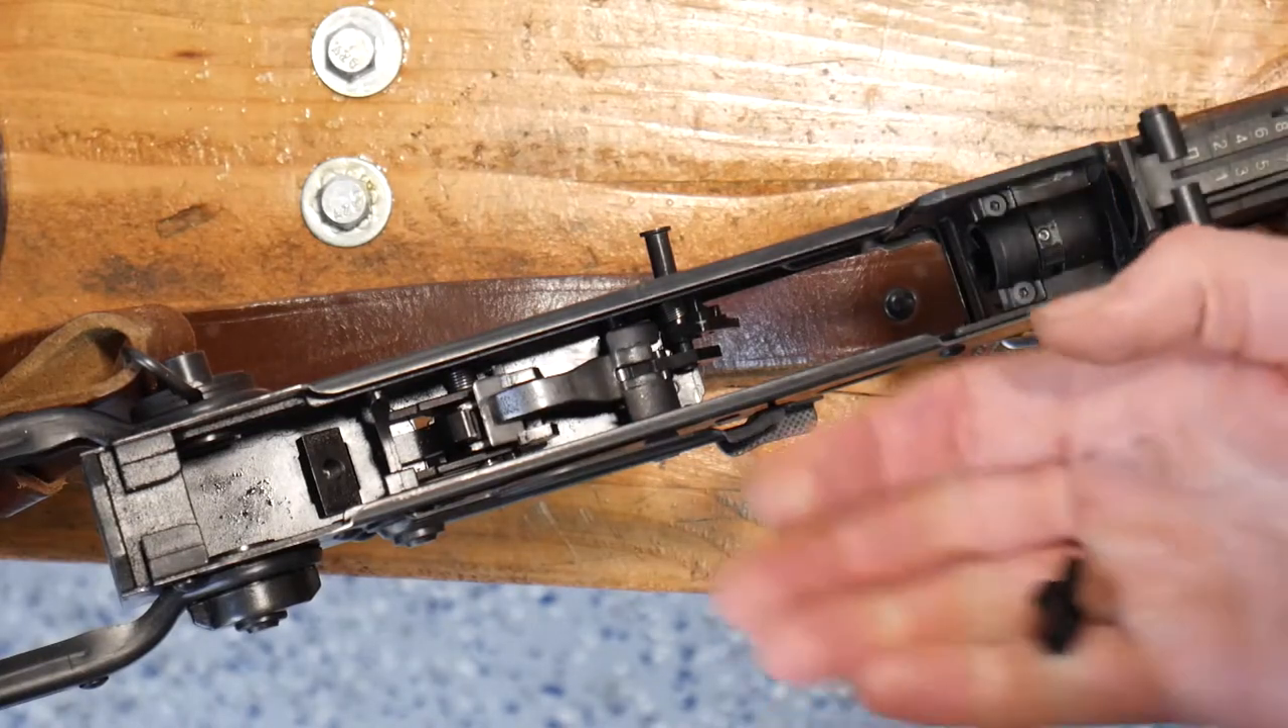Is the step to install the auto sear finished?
No.